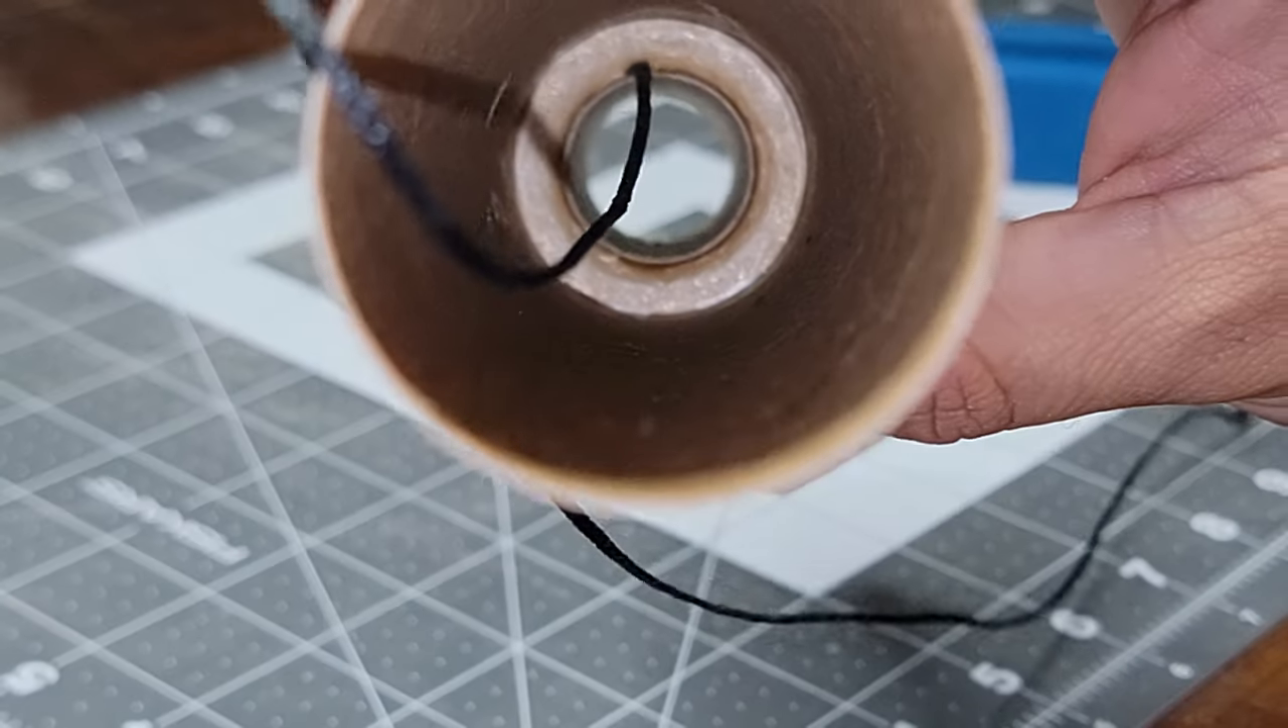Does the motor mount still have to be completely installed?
No.